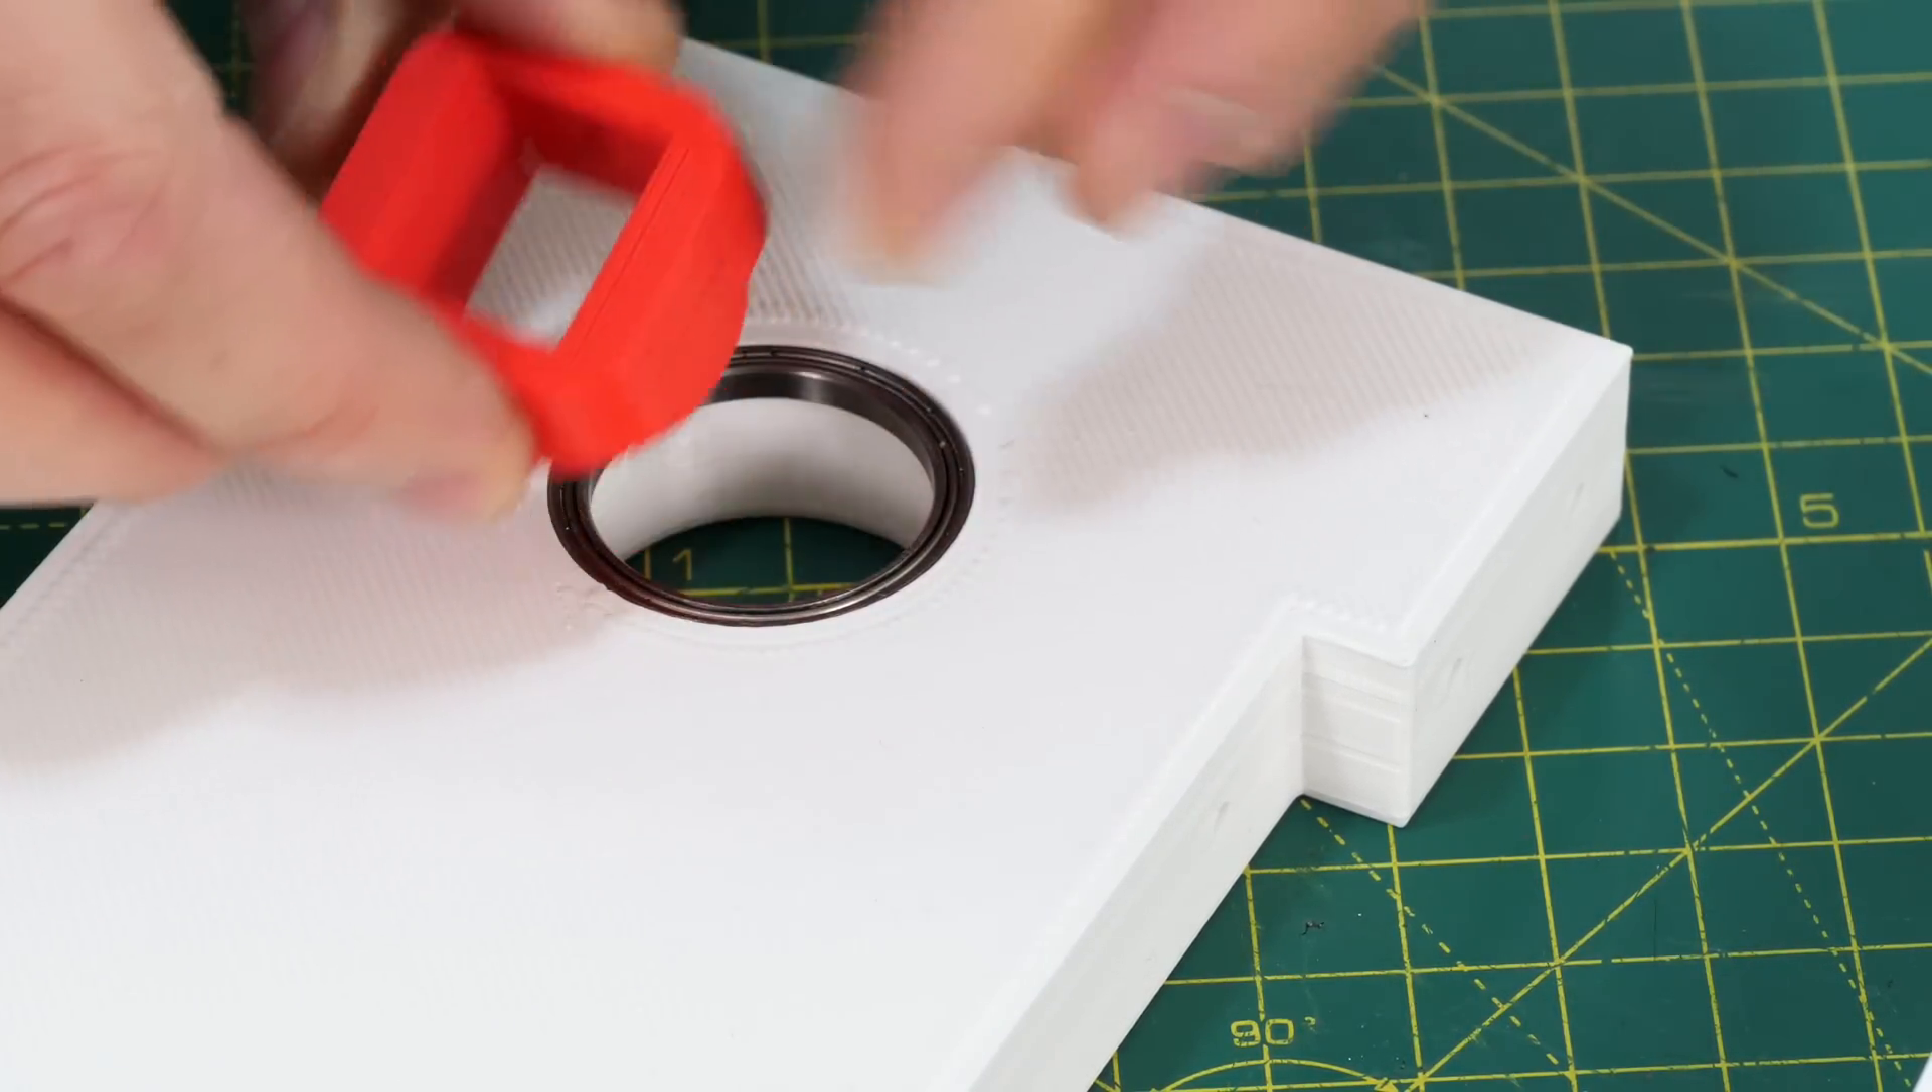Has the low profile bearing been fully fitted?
Yes.